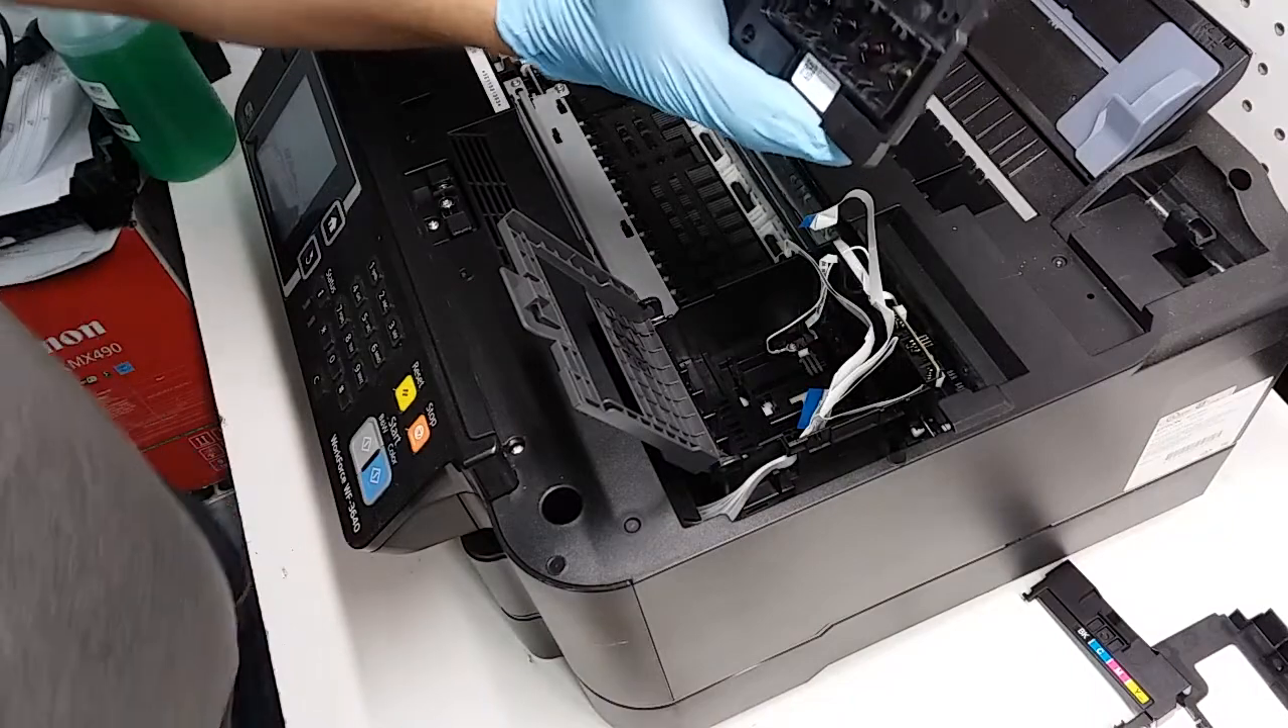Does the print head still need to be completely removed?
No.